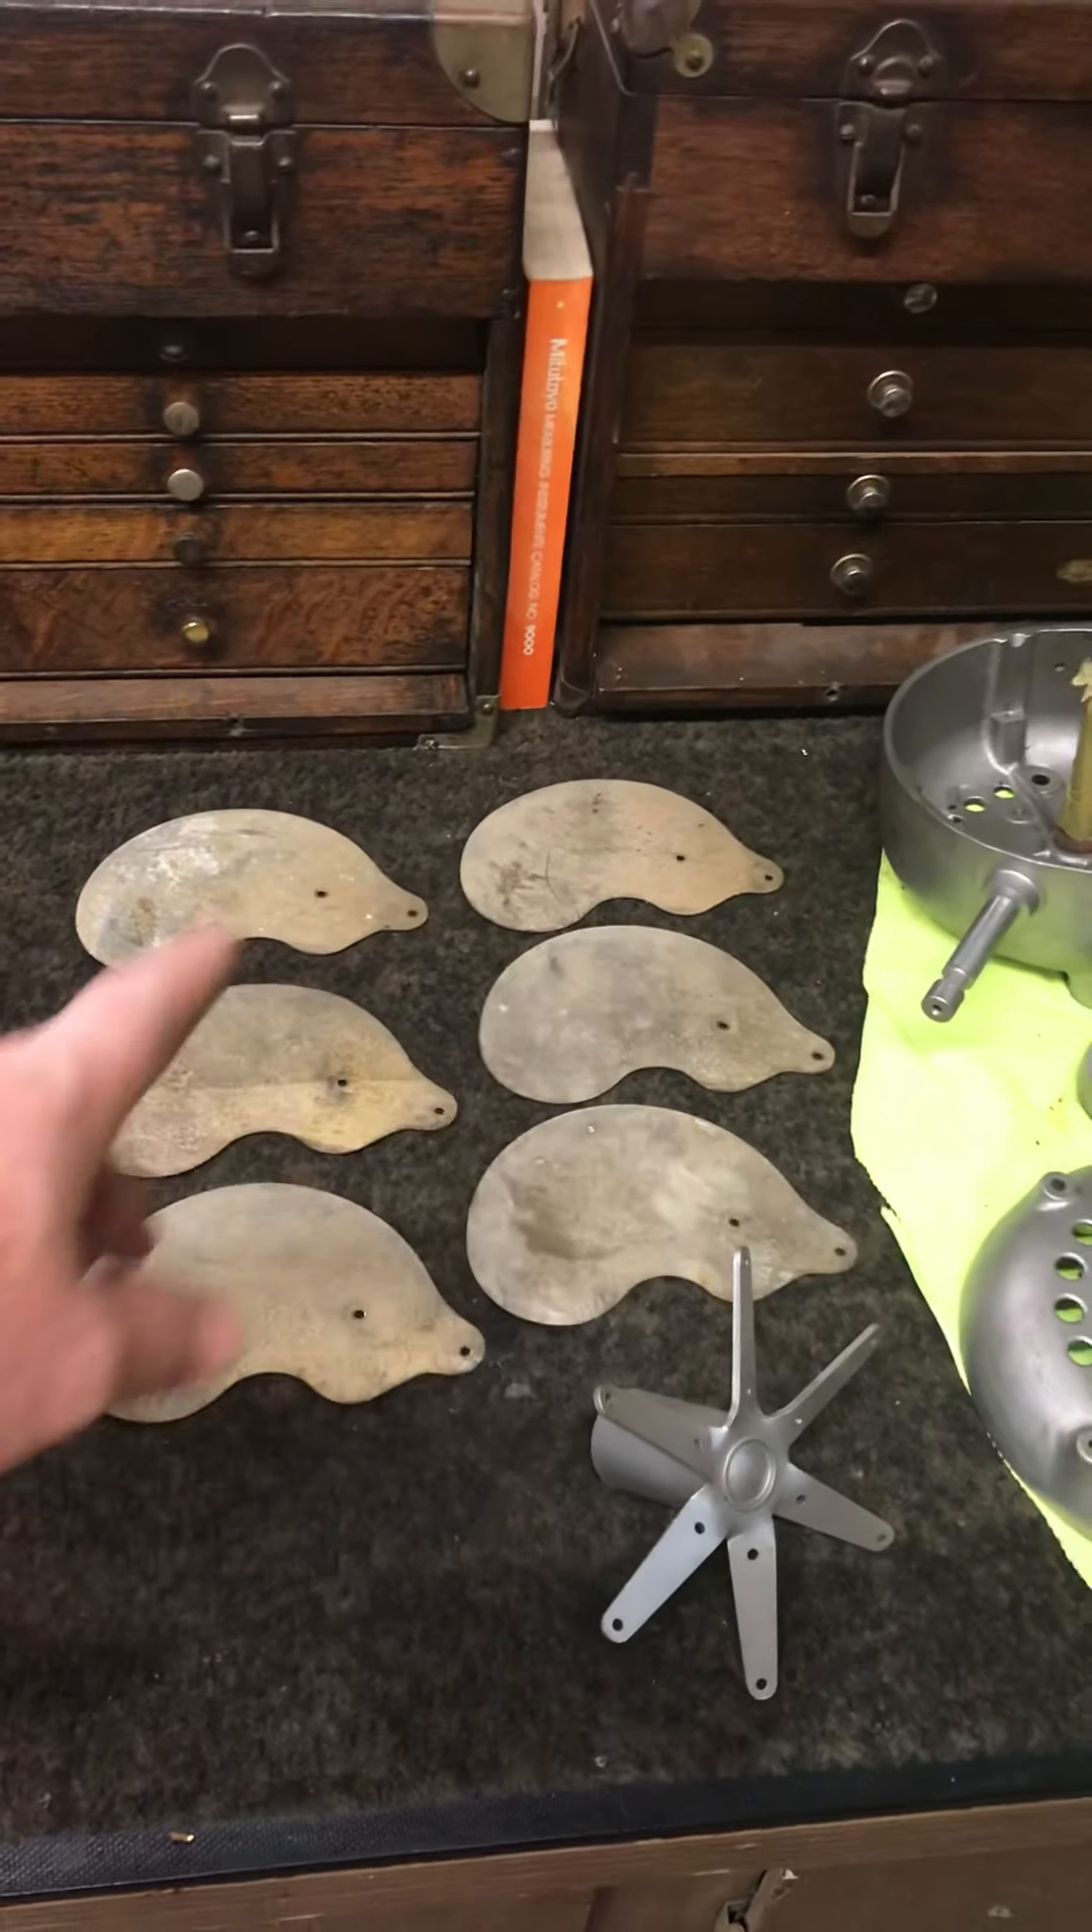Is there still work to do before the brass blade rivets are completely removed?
No.